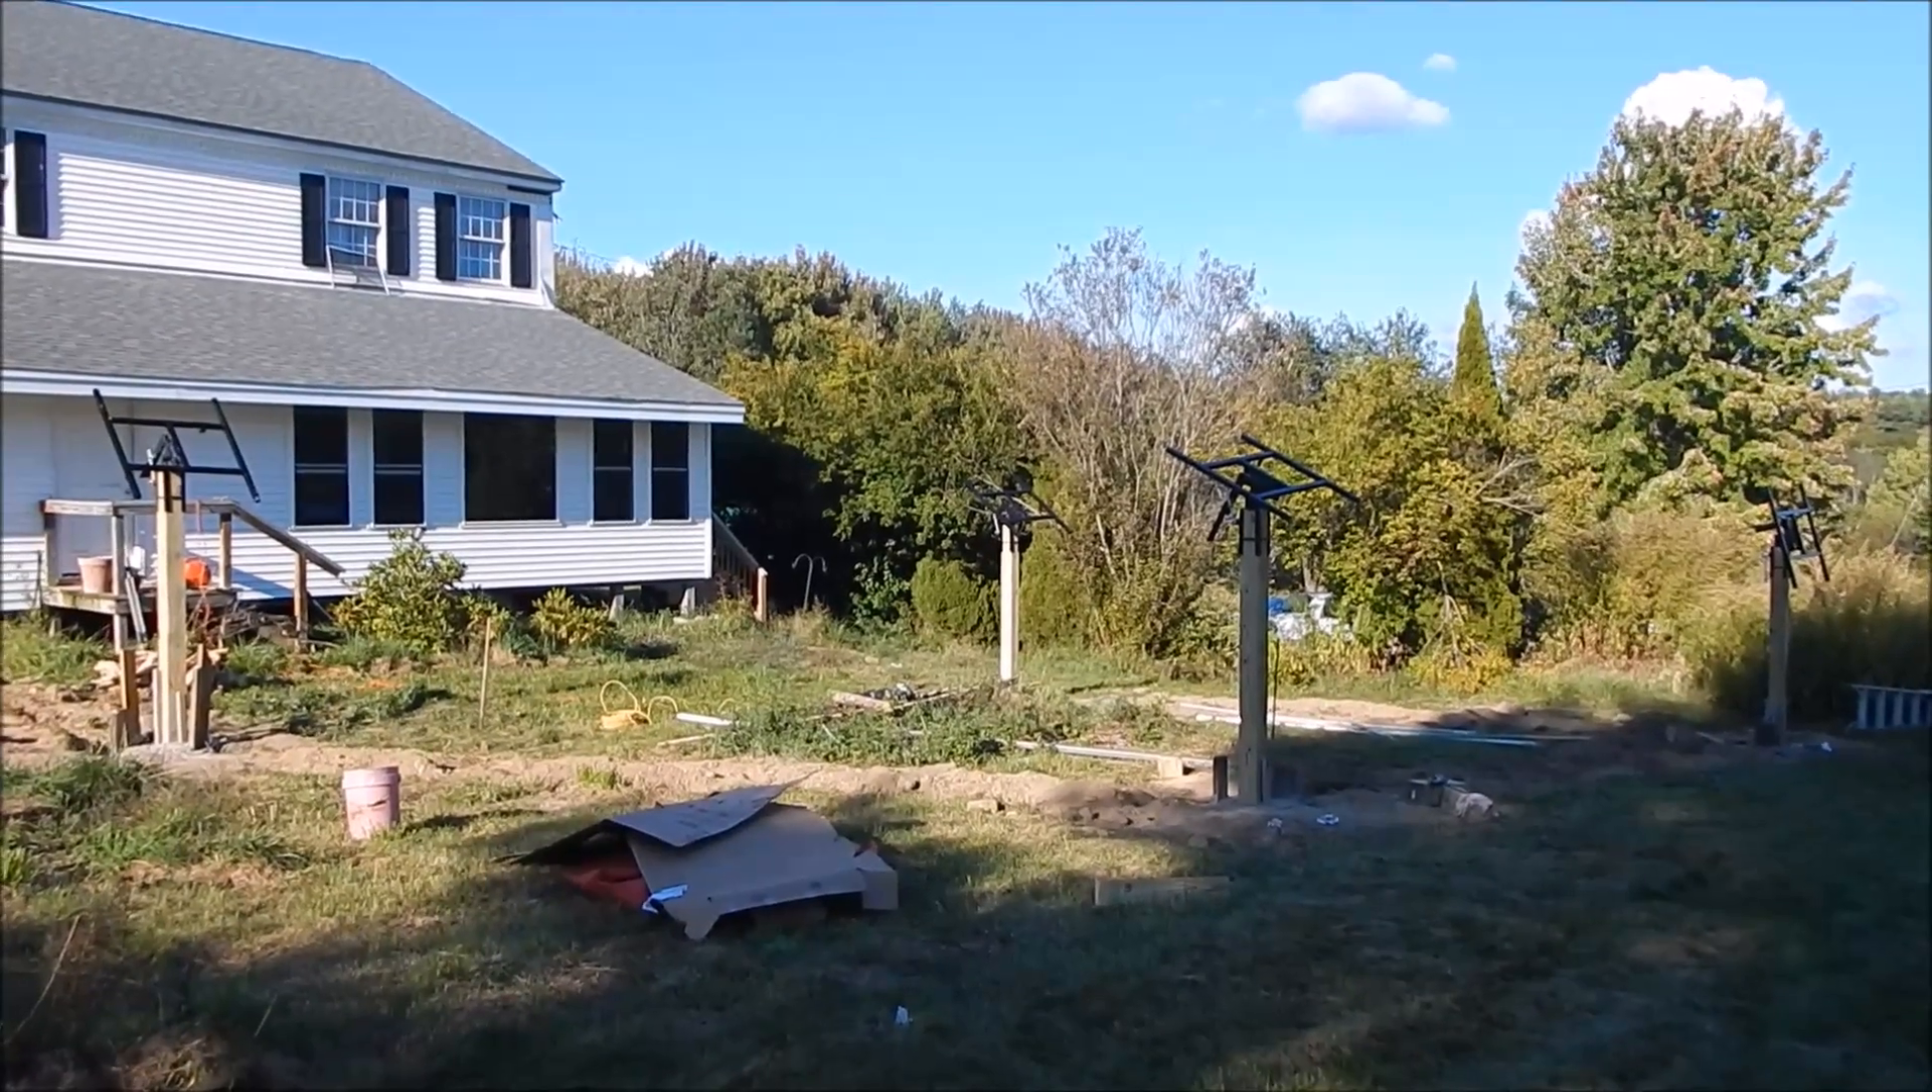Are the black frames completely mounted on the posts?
Yes.